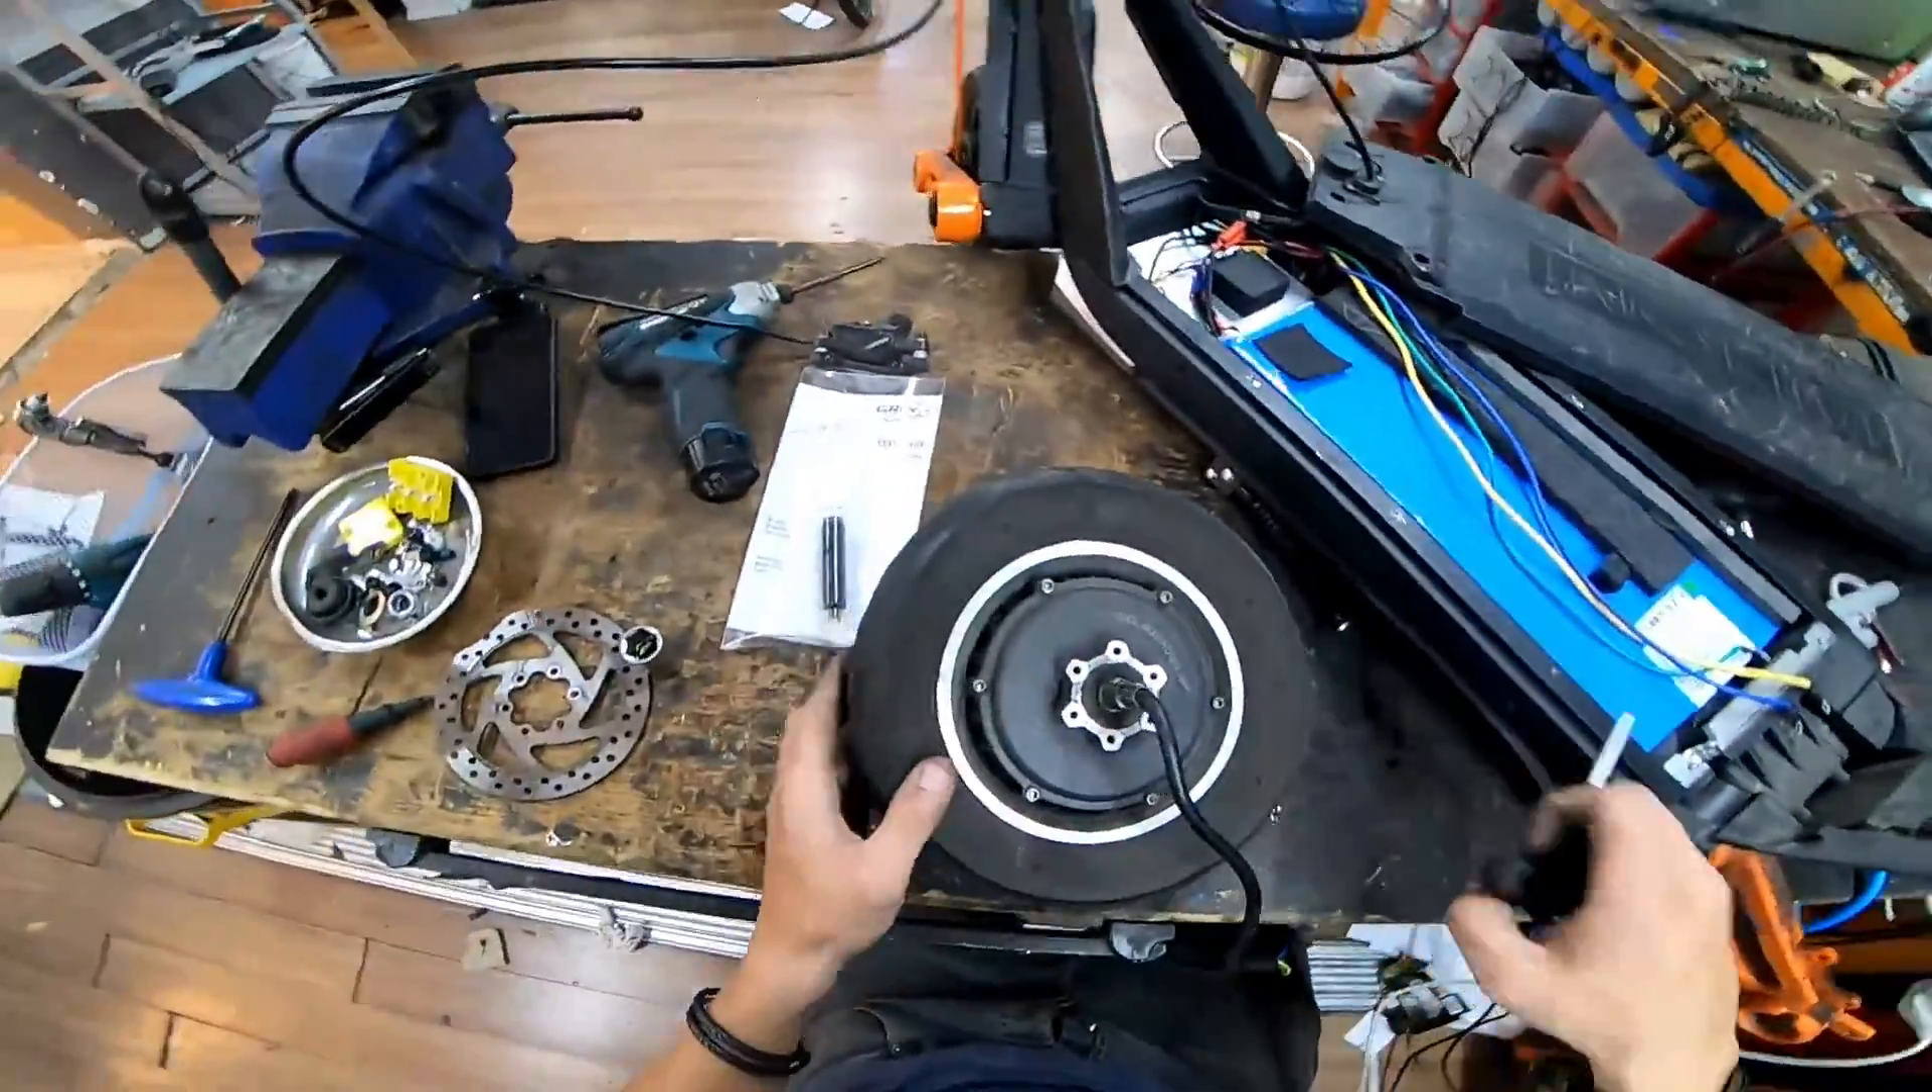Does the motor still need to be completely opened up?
Yes.